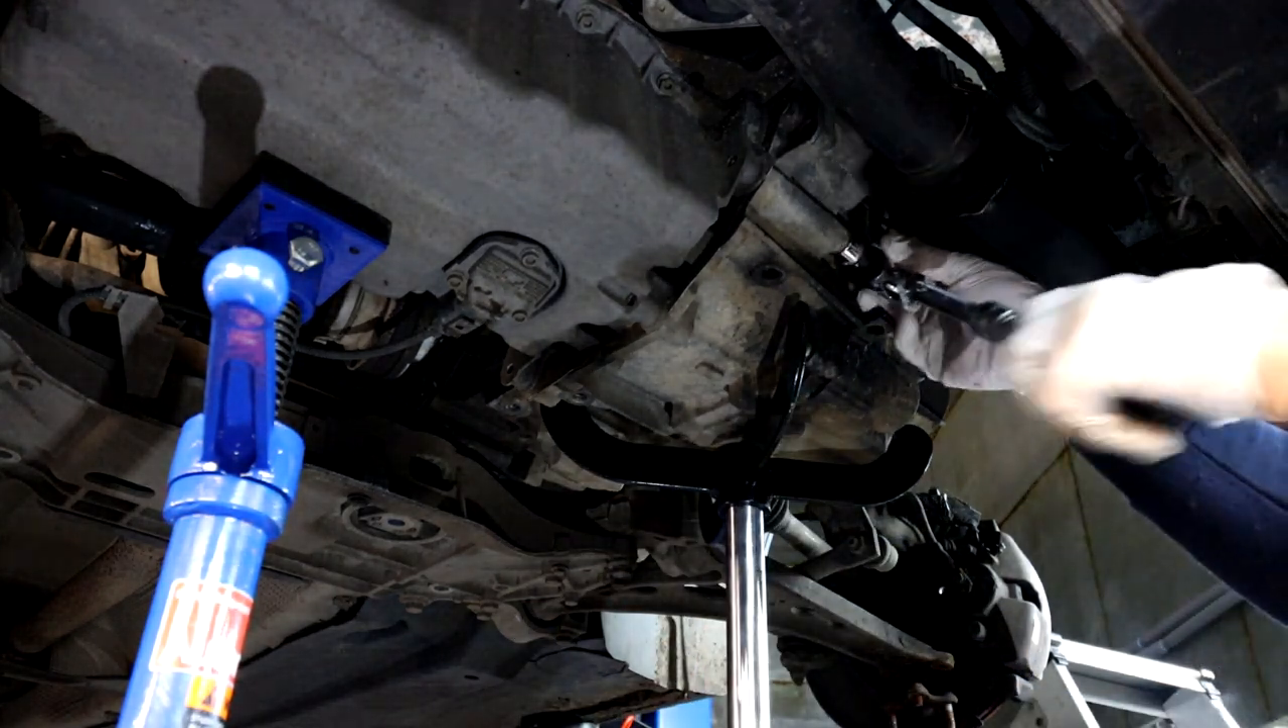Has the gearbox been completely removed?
No.